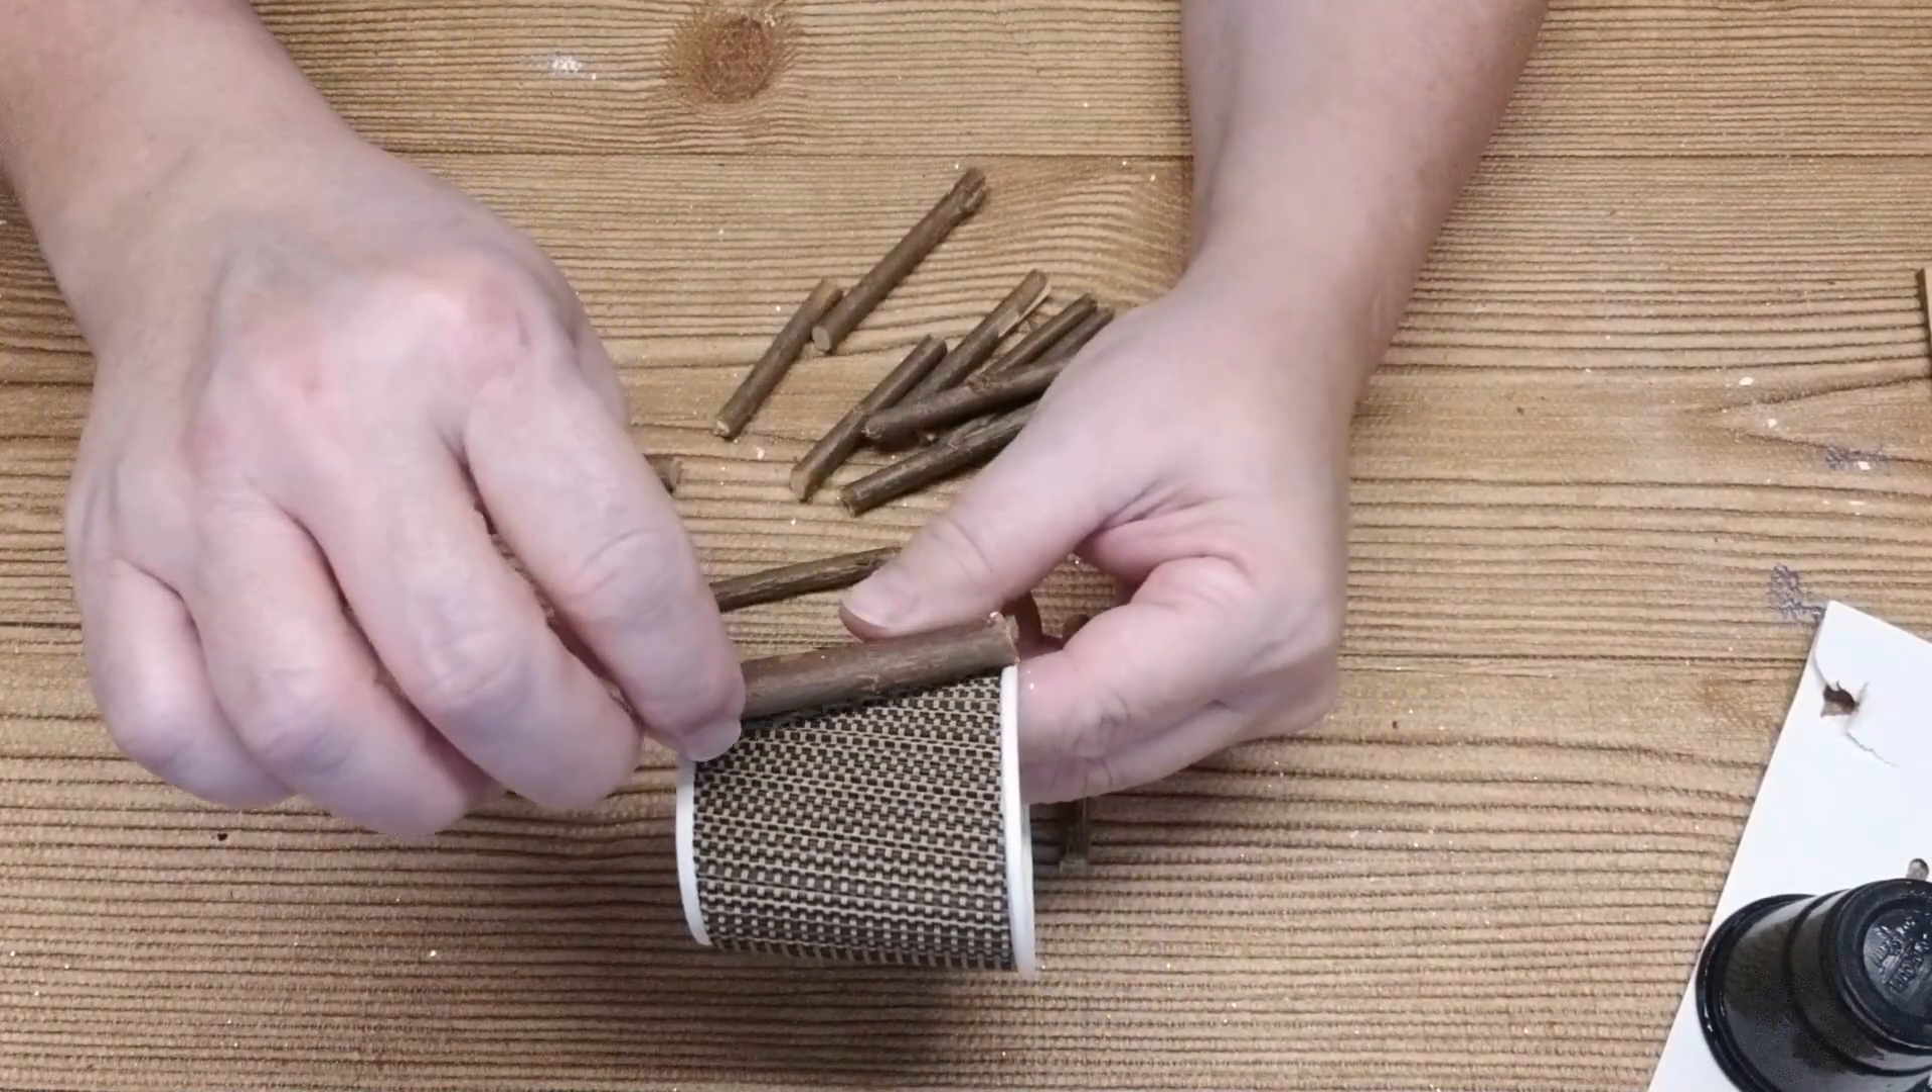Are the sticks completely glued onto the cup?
No.